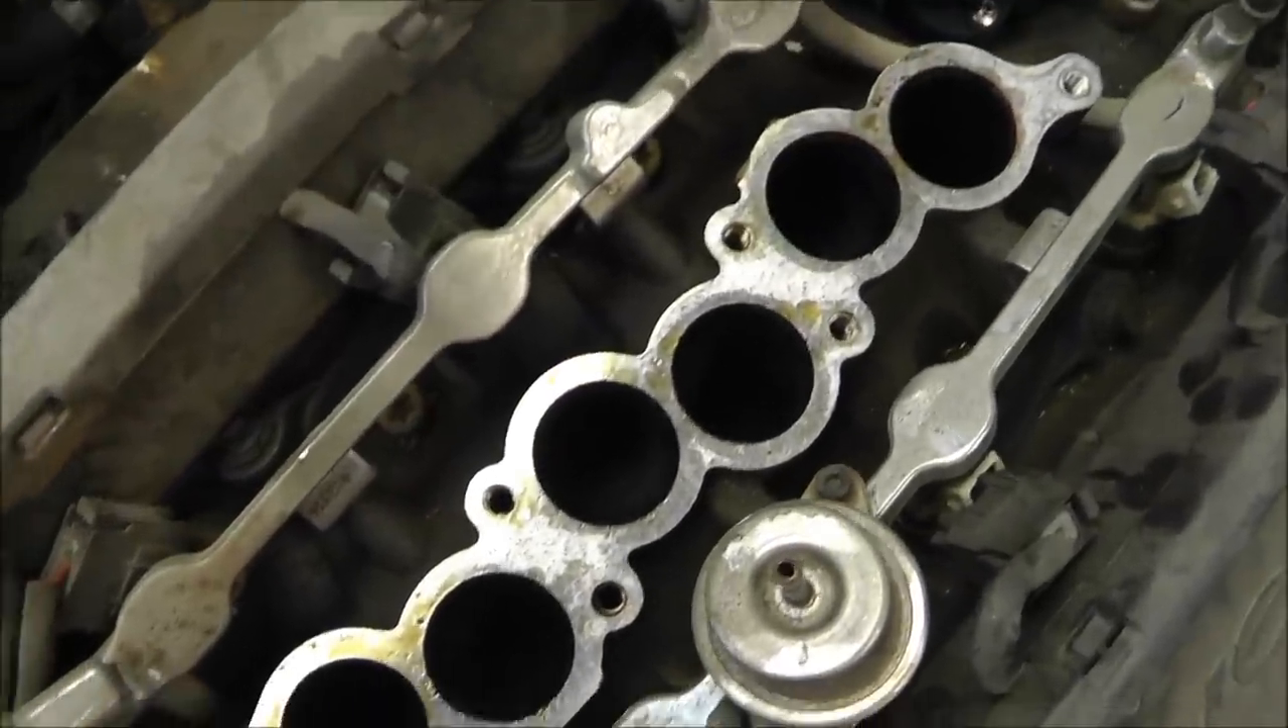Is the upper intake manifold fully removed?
Yes.